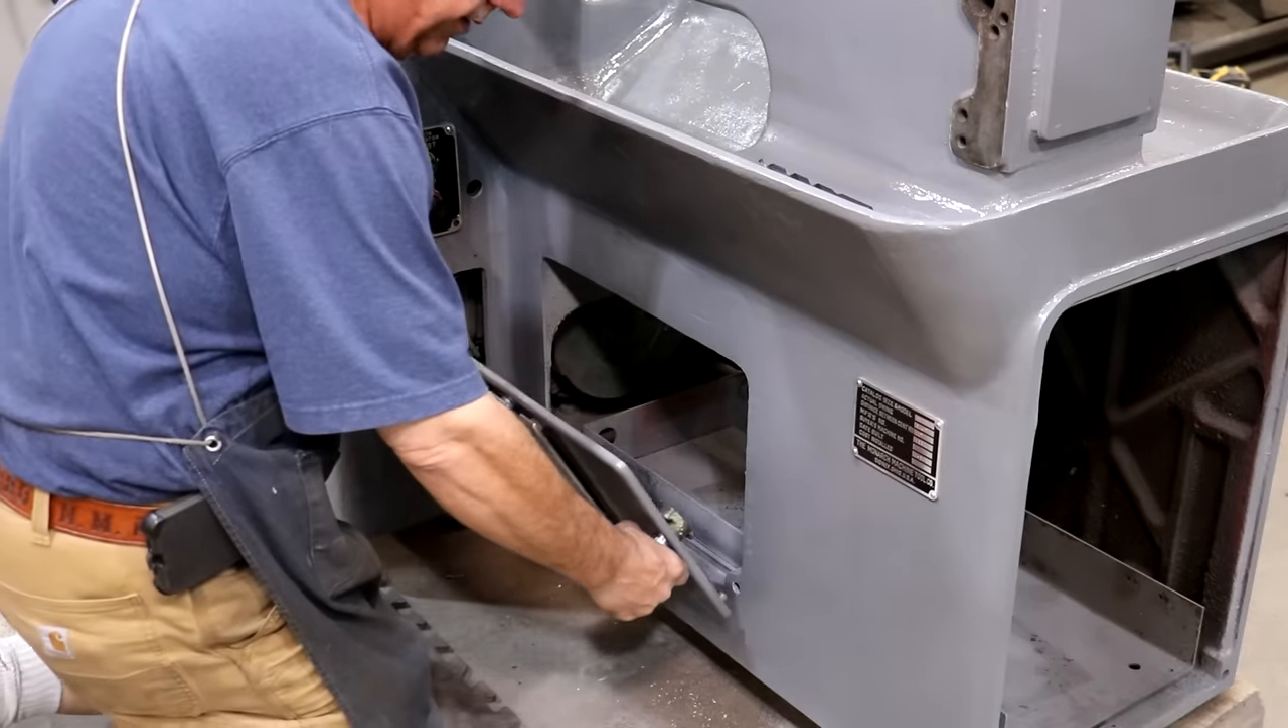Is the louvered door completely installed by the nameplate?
No.